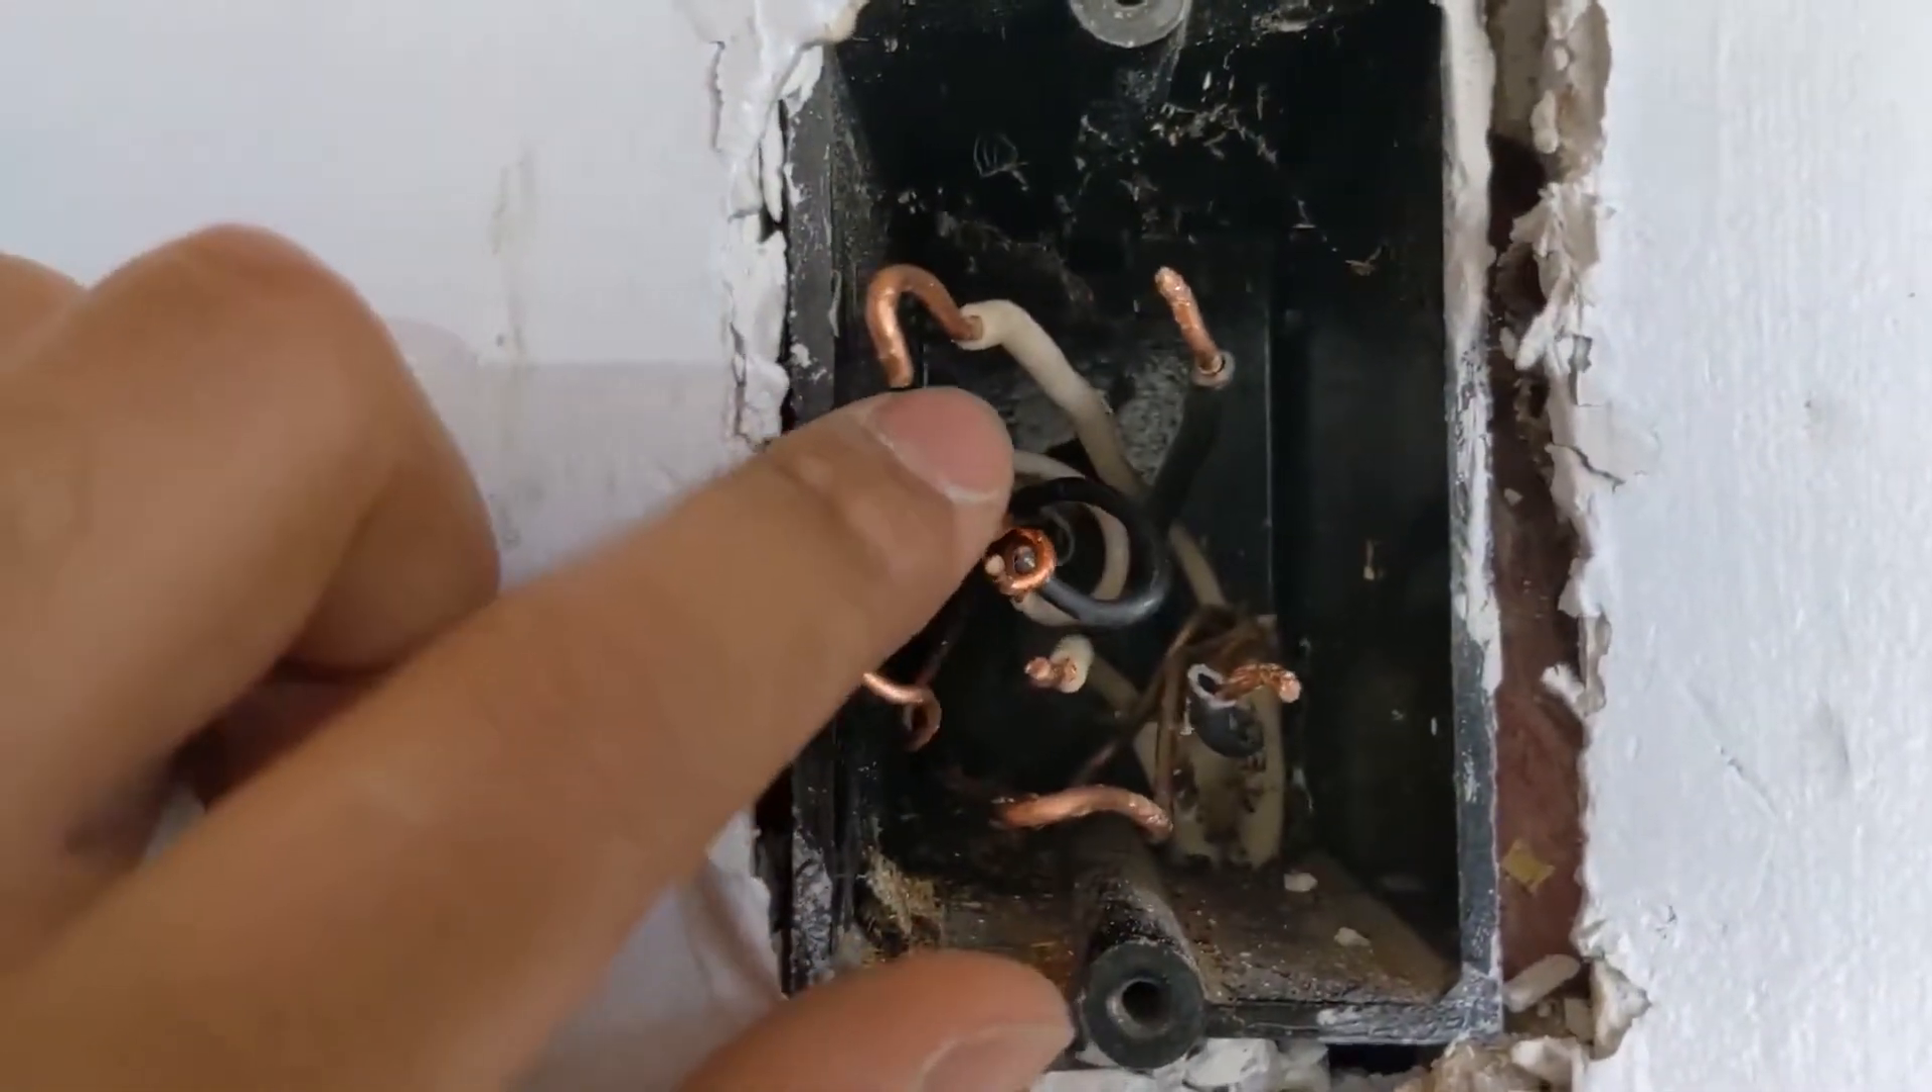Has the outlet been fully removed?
Yes.